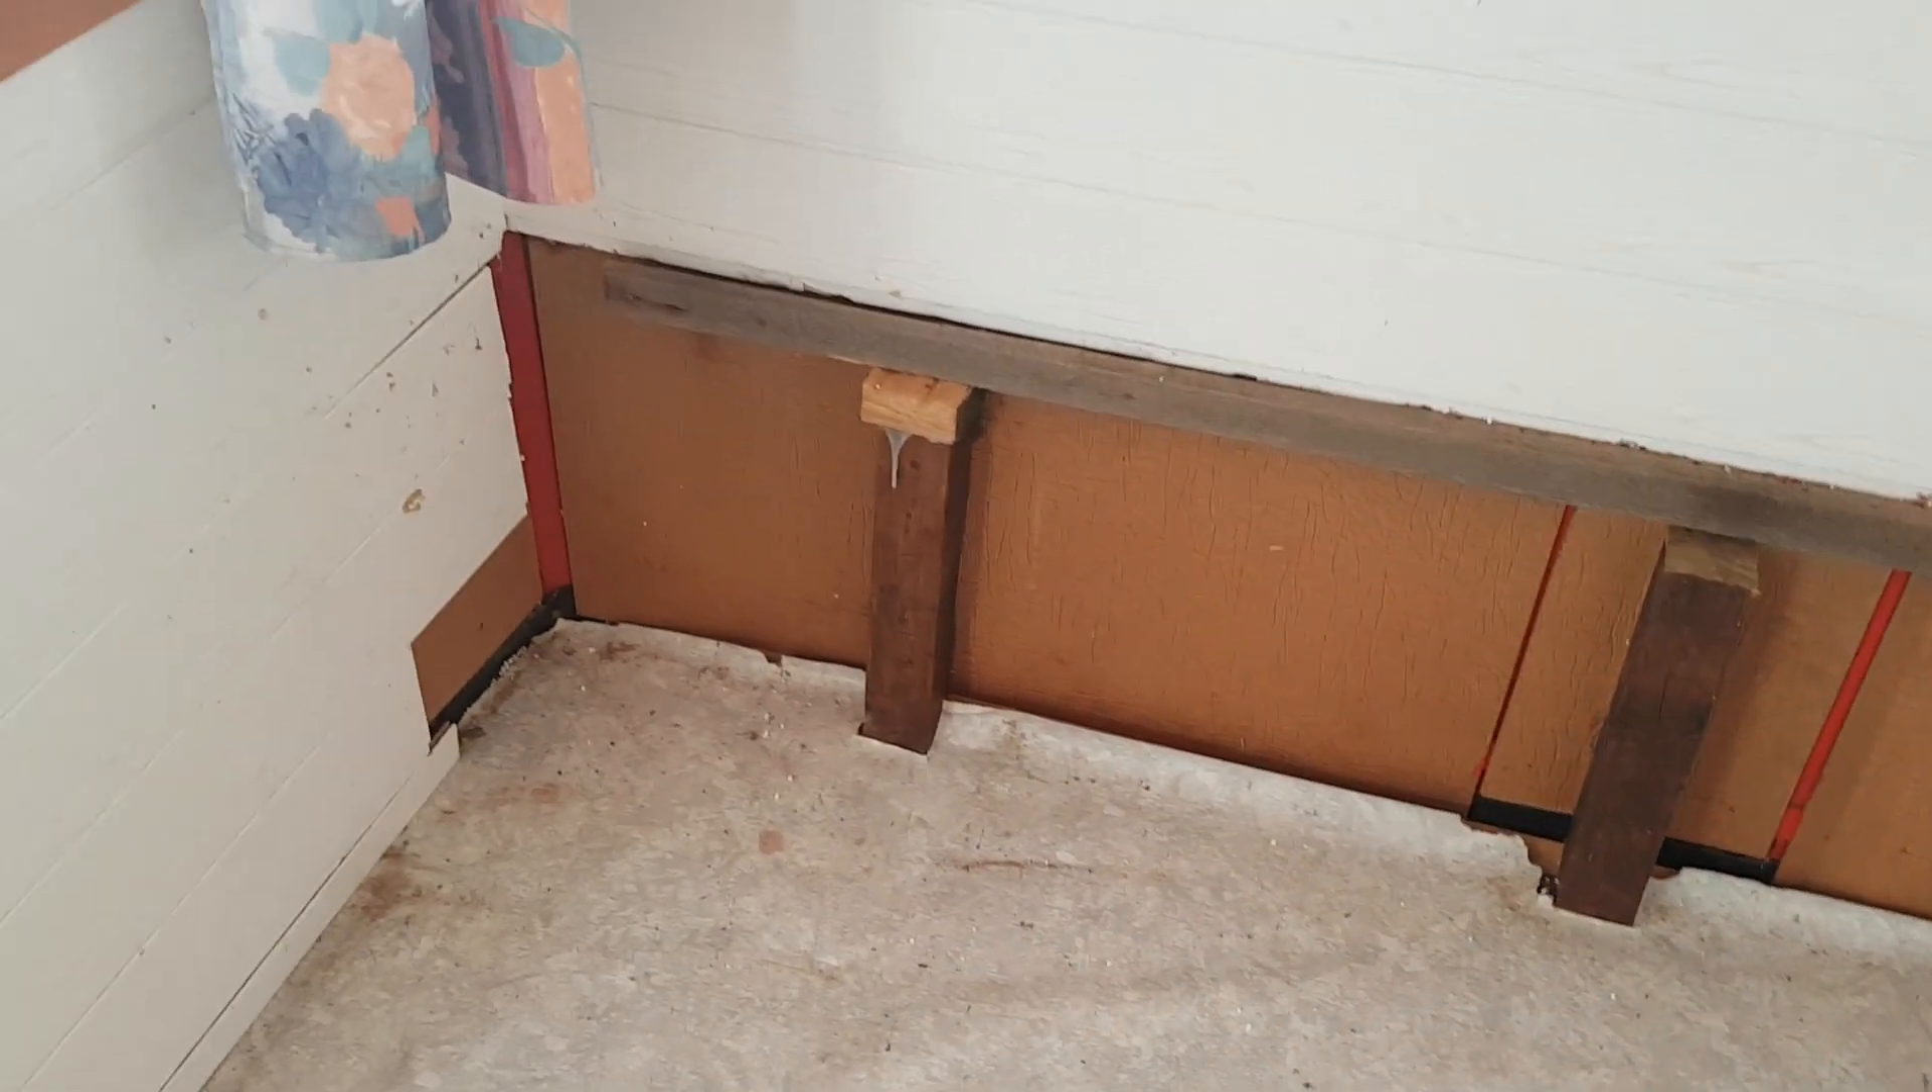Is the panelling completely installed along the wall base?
No.